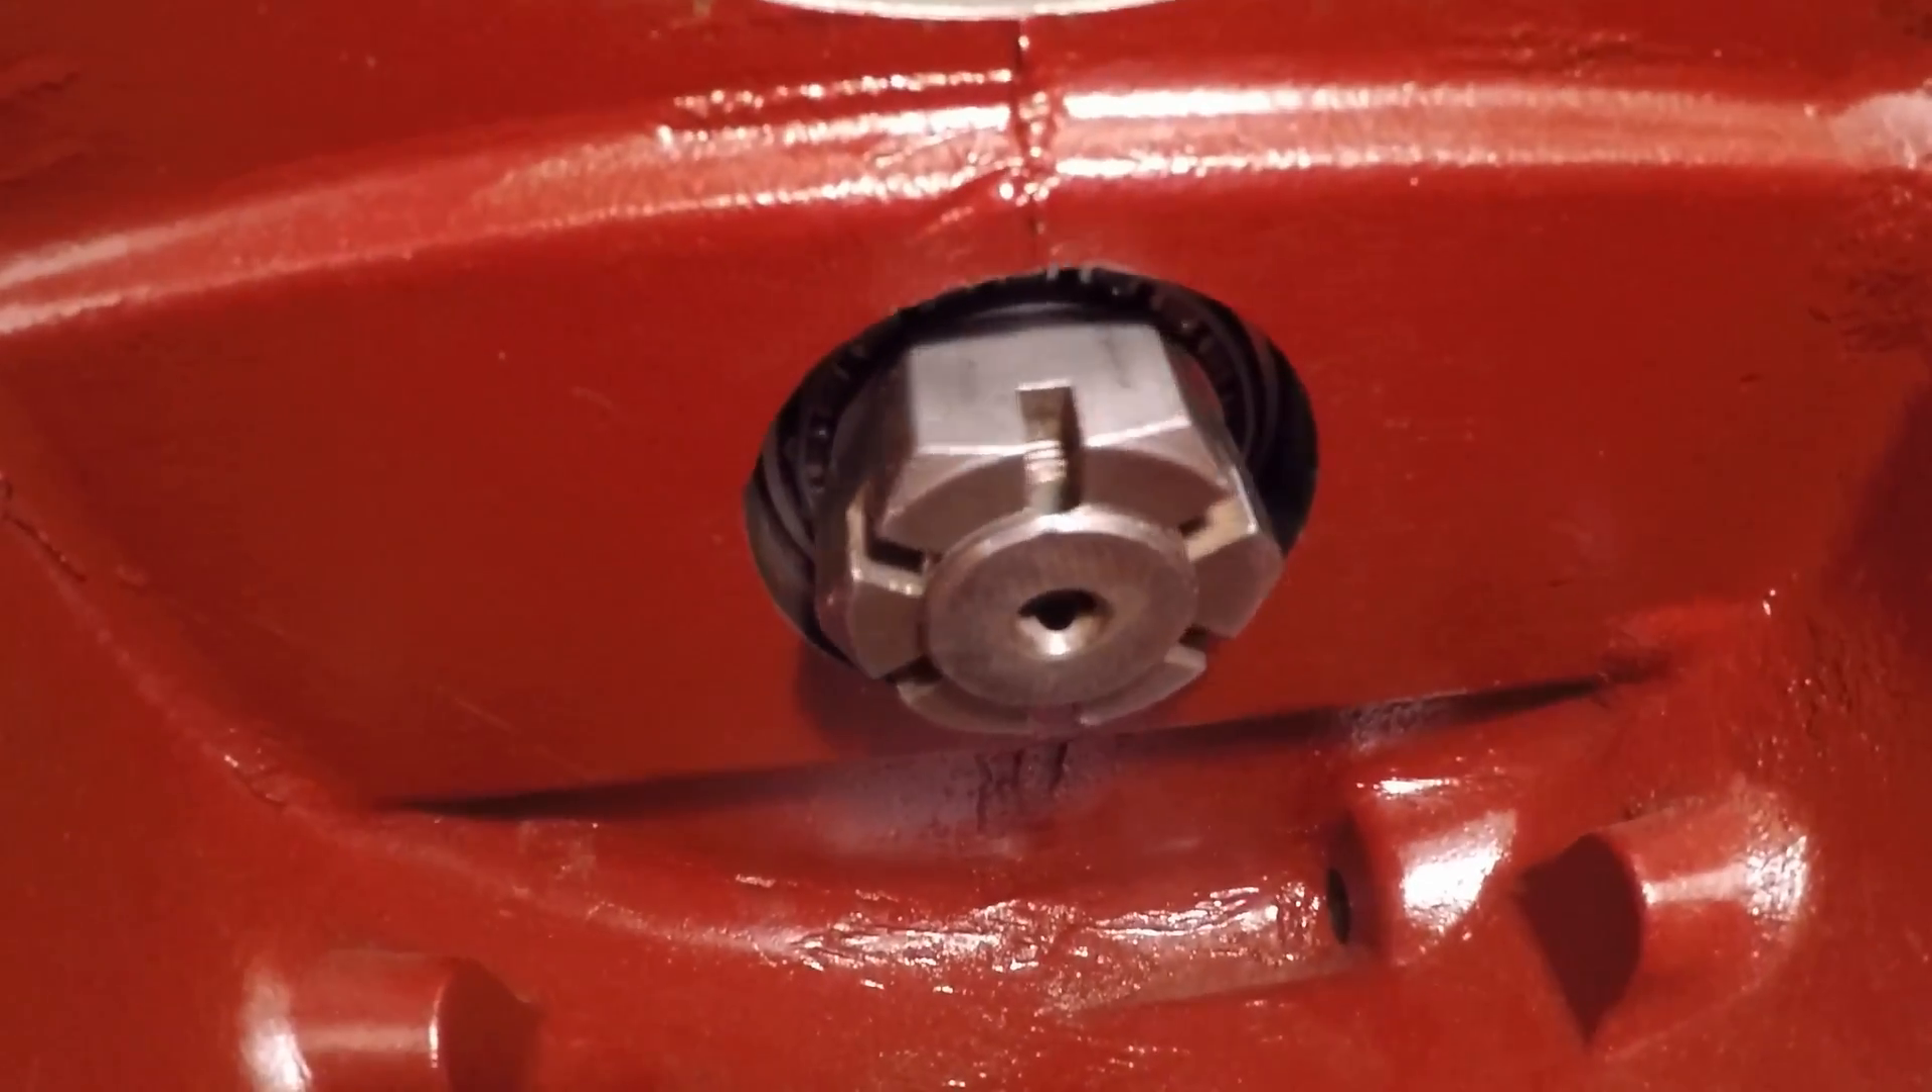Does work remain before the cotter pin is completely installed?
Yes.